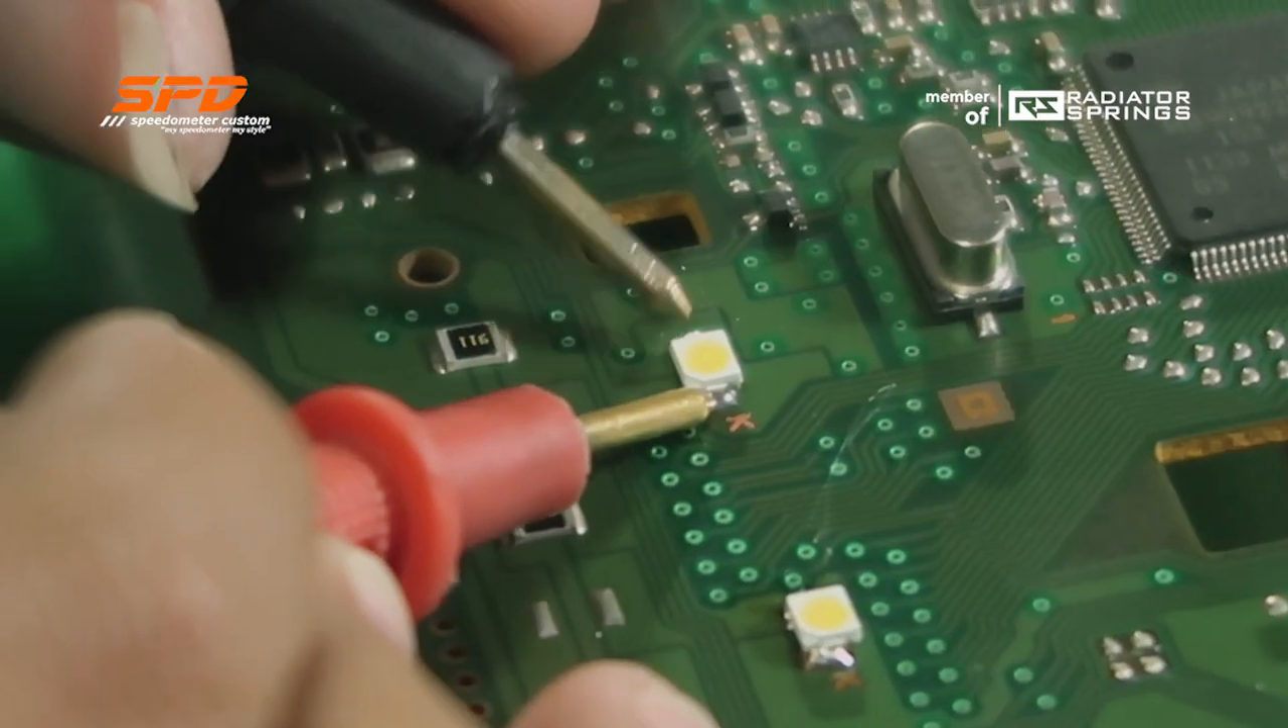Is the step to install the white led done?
Yes.